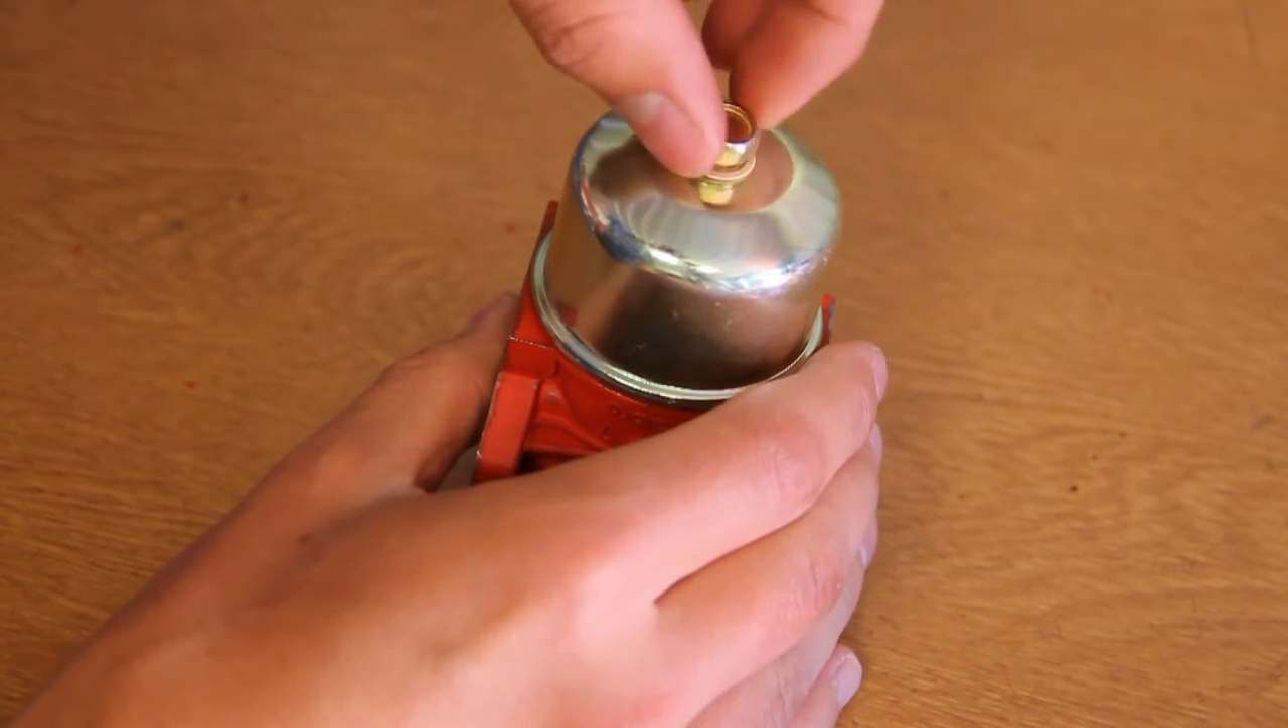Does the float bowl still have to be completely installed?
Yes.